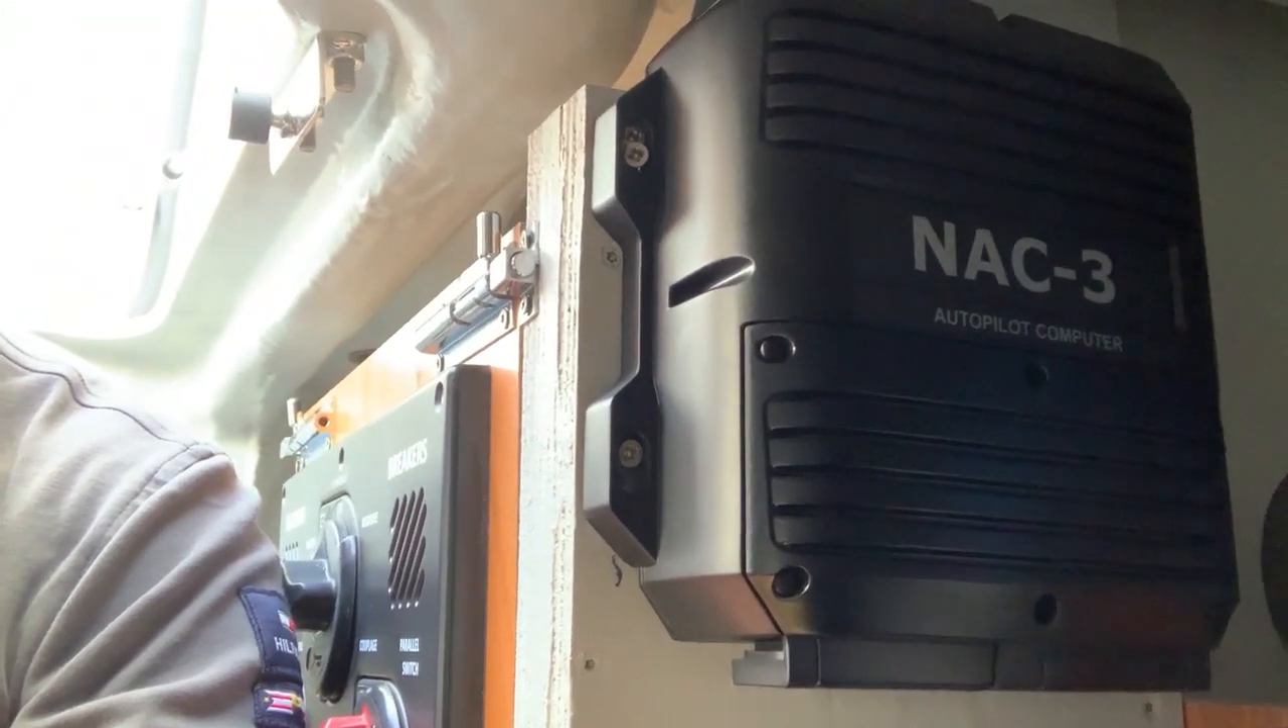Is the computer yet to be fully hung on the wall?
No.